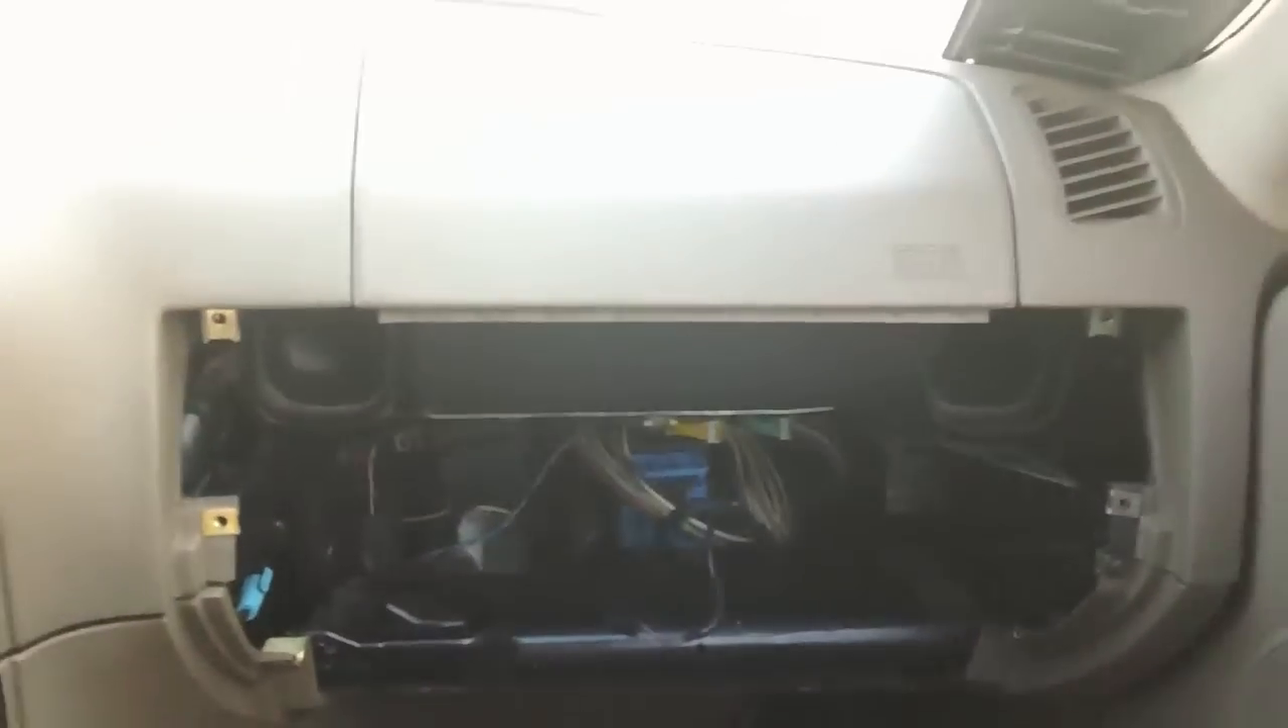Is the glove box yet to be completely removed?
No.